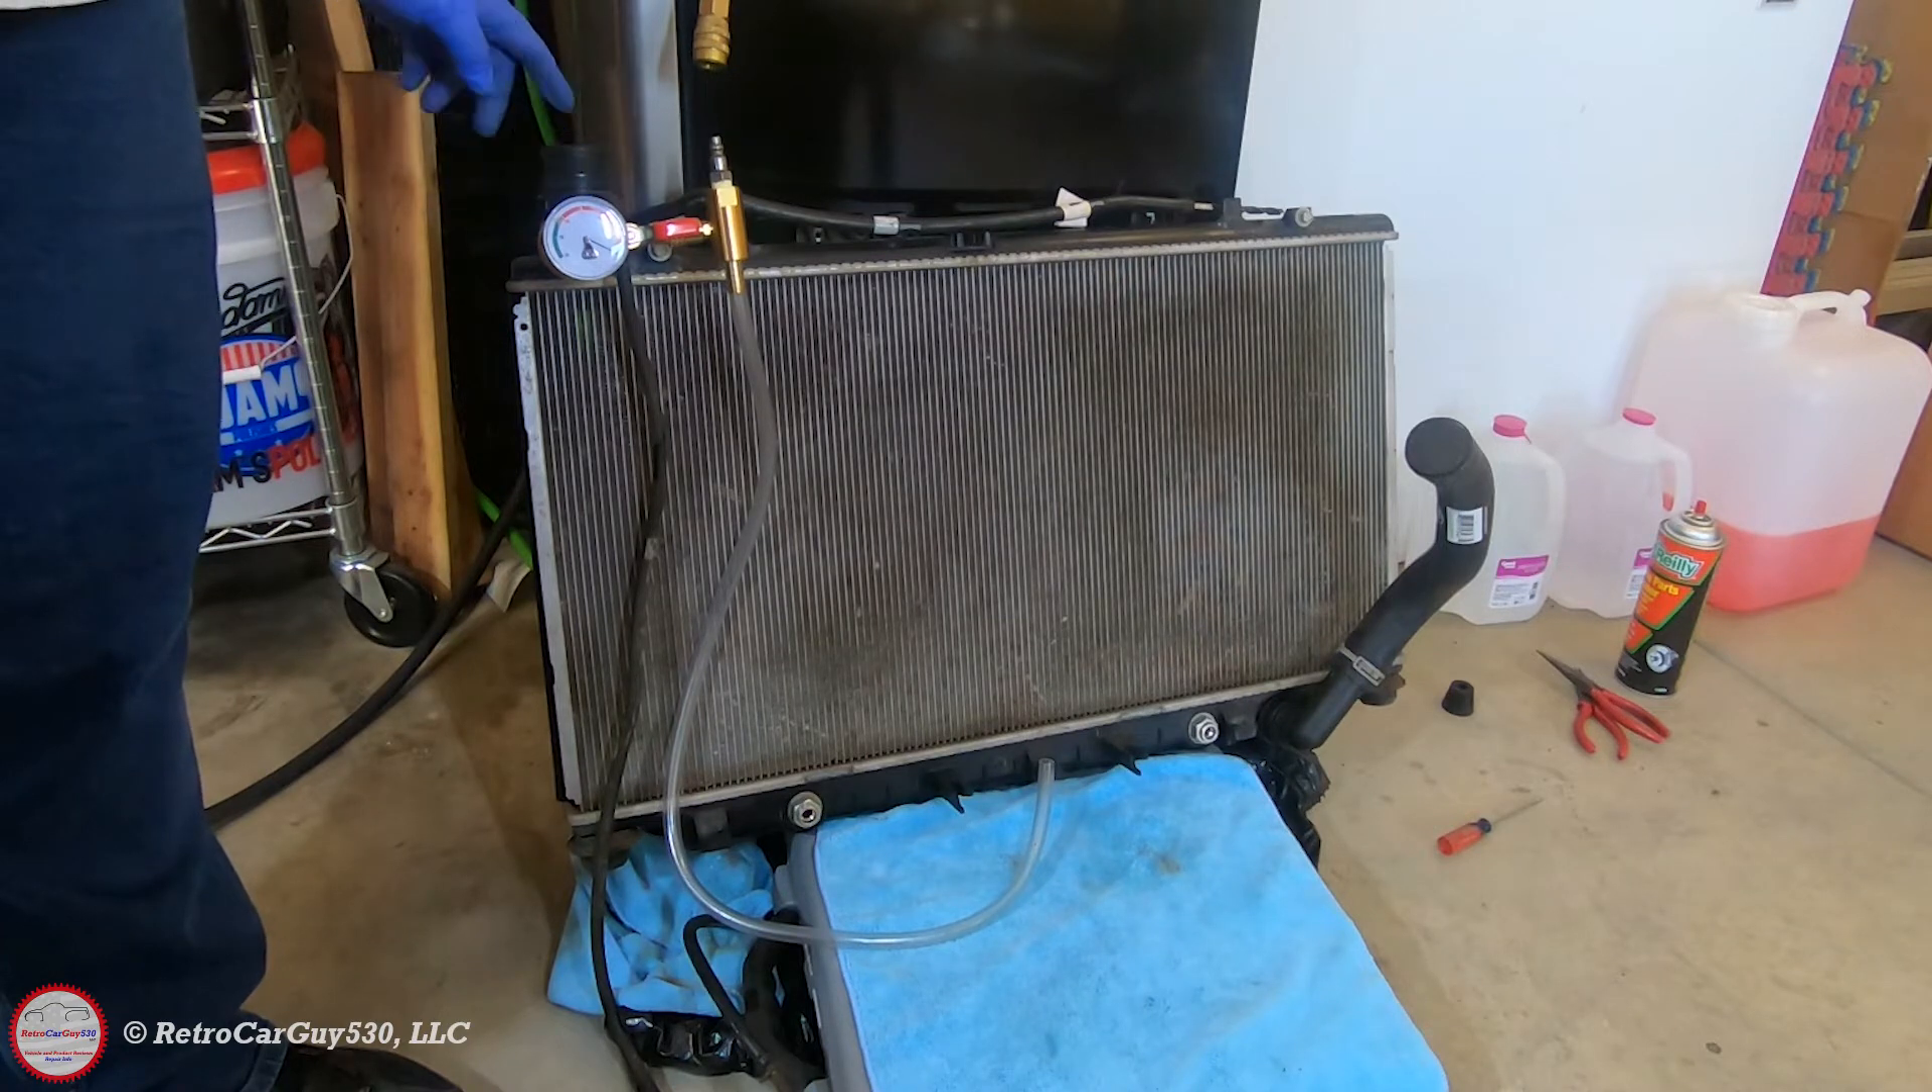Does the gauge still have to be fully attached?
No.